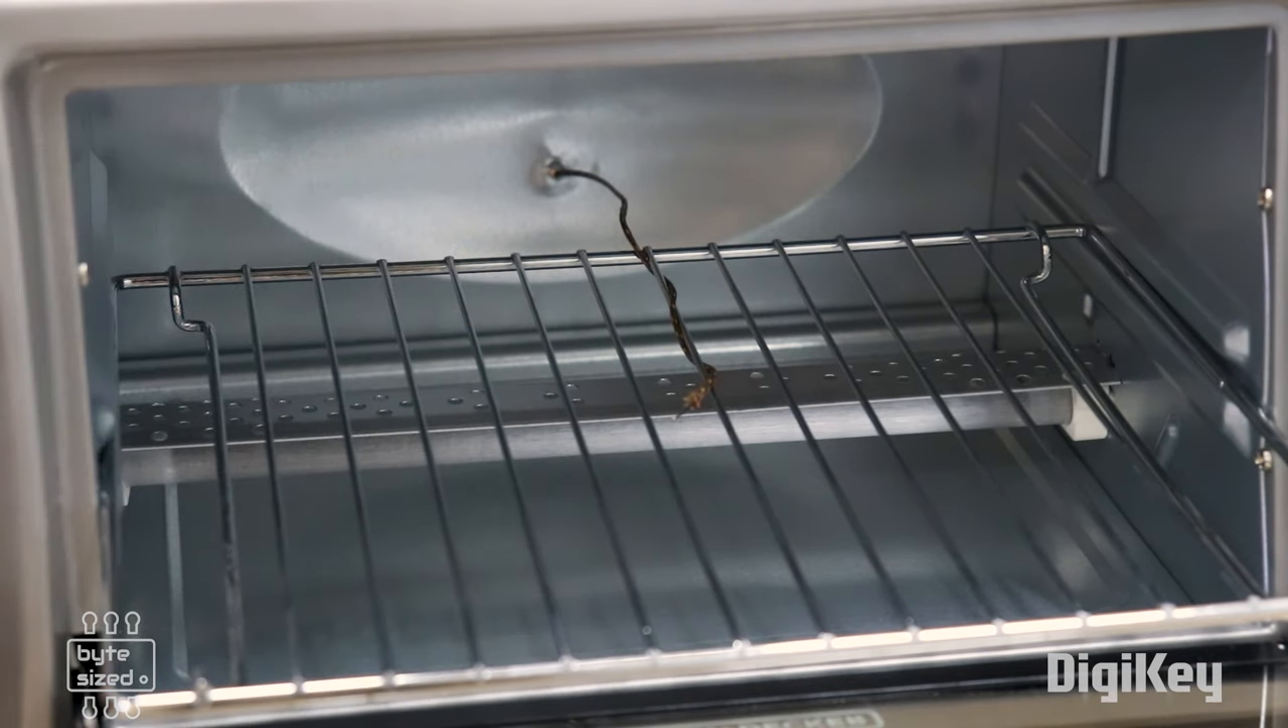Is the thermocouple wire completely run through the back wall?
Yes.